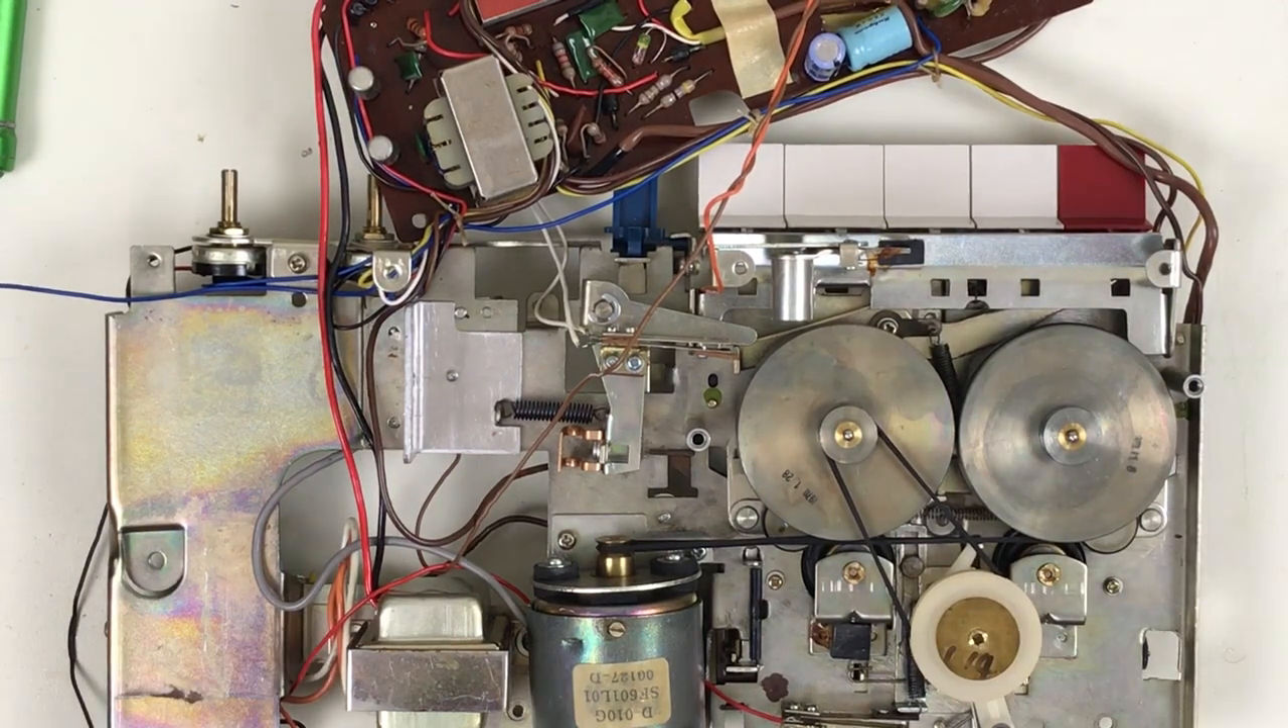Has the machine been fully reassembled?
No.